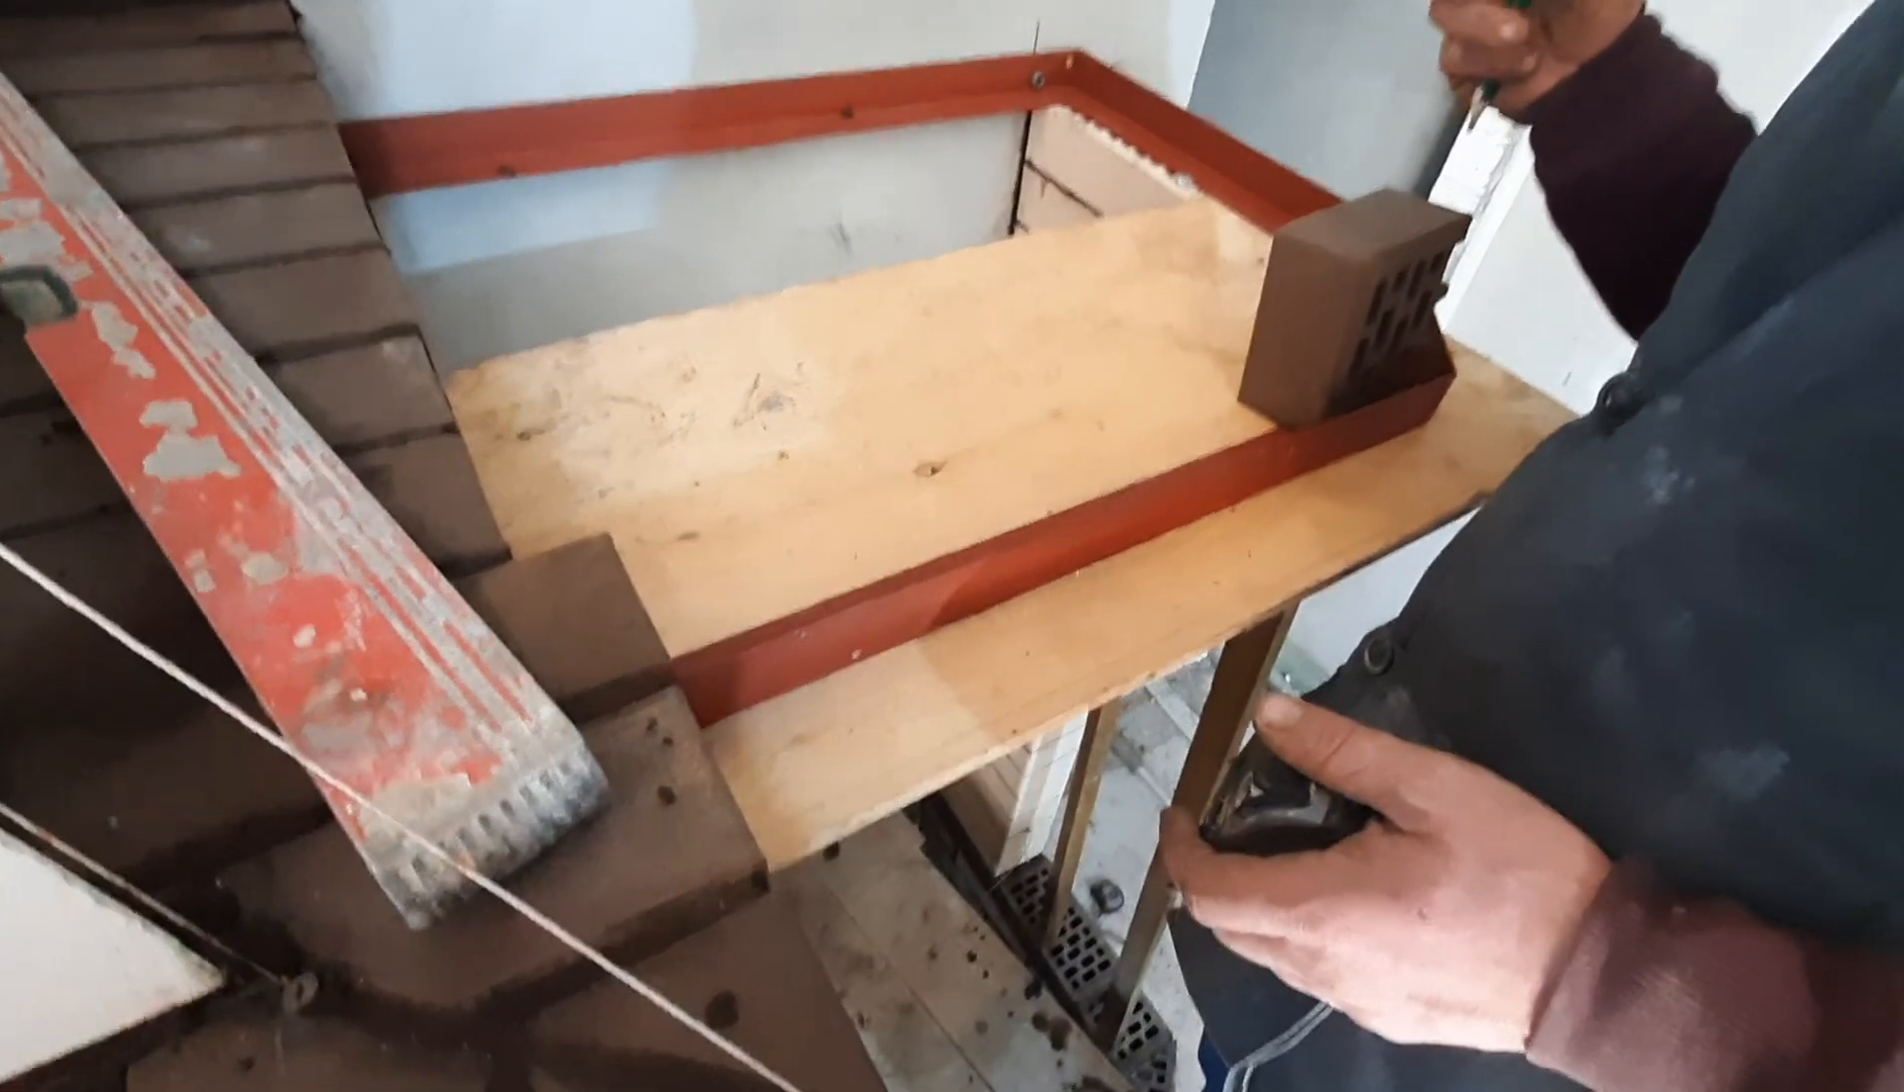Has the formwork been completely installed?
Yes.